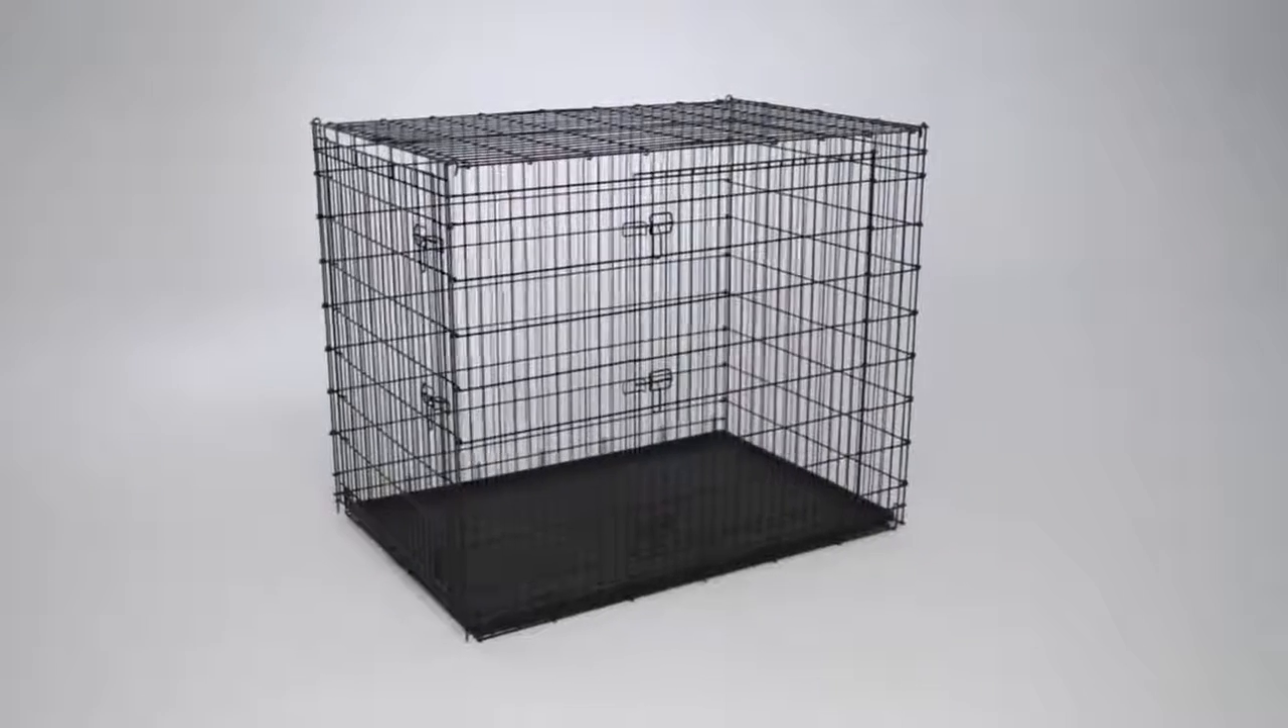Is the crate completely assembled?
Yes.